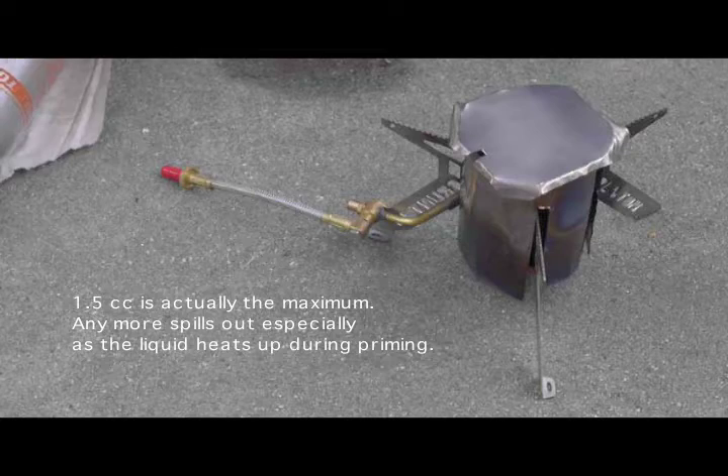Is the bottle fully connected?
No.